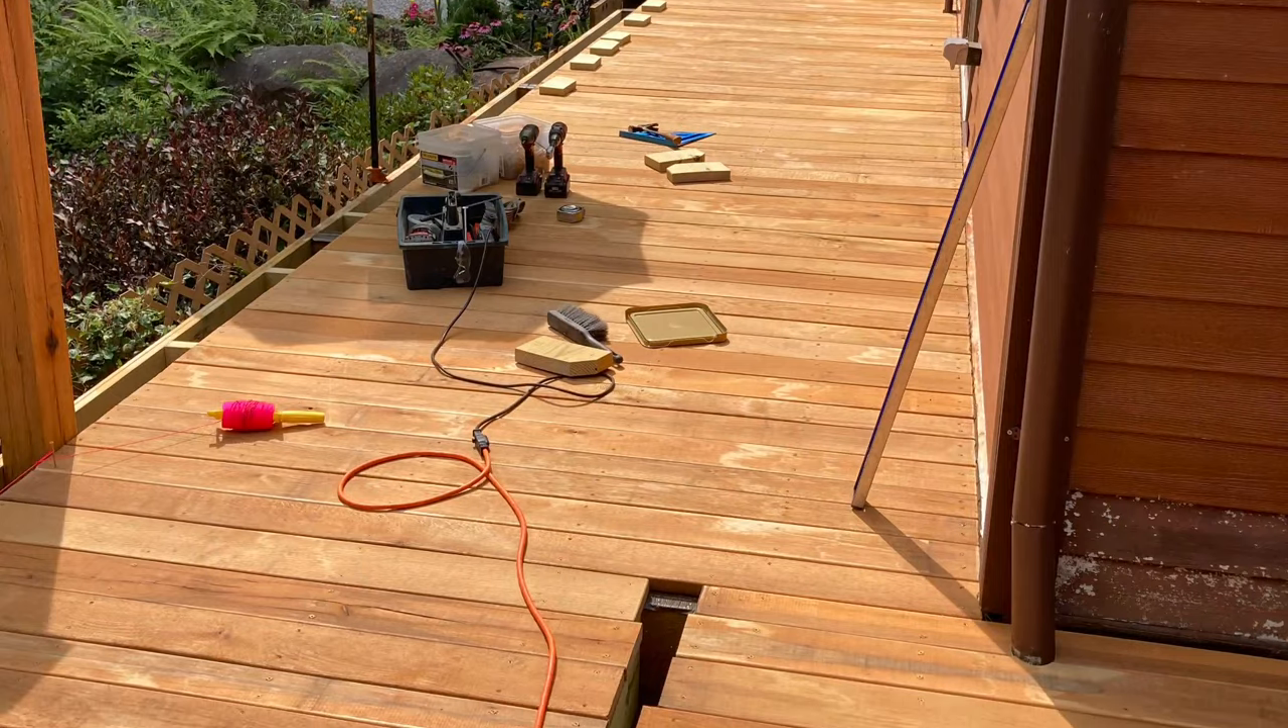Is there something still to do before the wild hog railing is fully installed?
Yes.